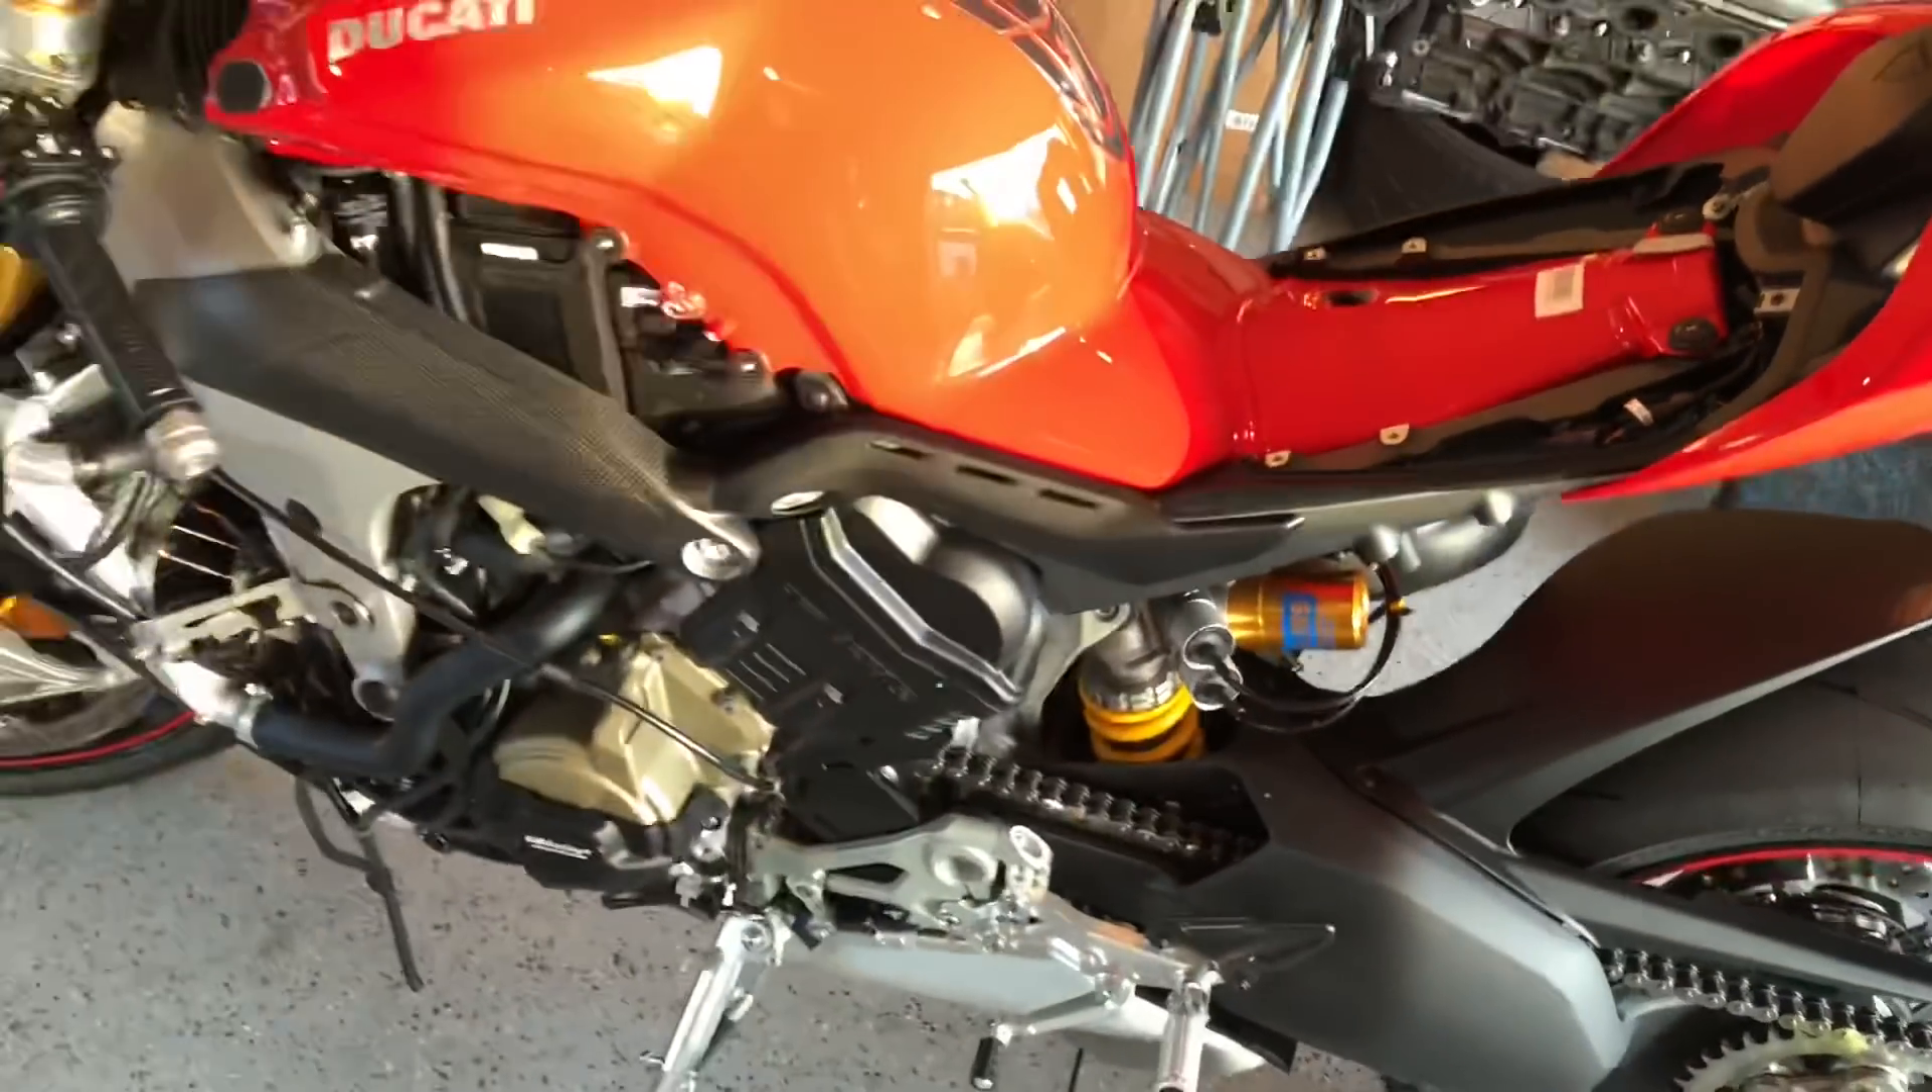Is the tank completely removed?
No.